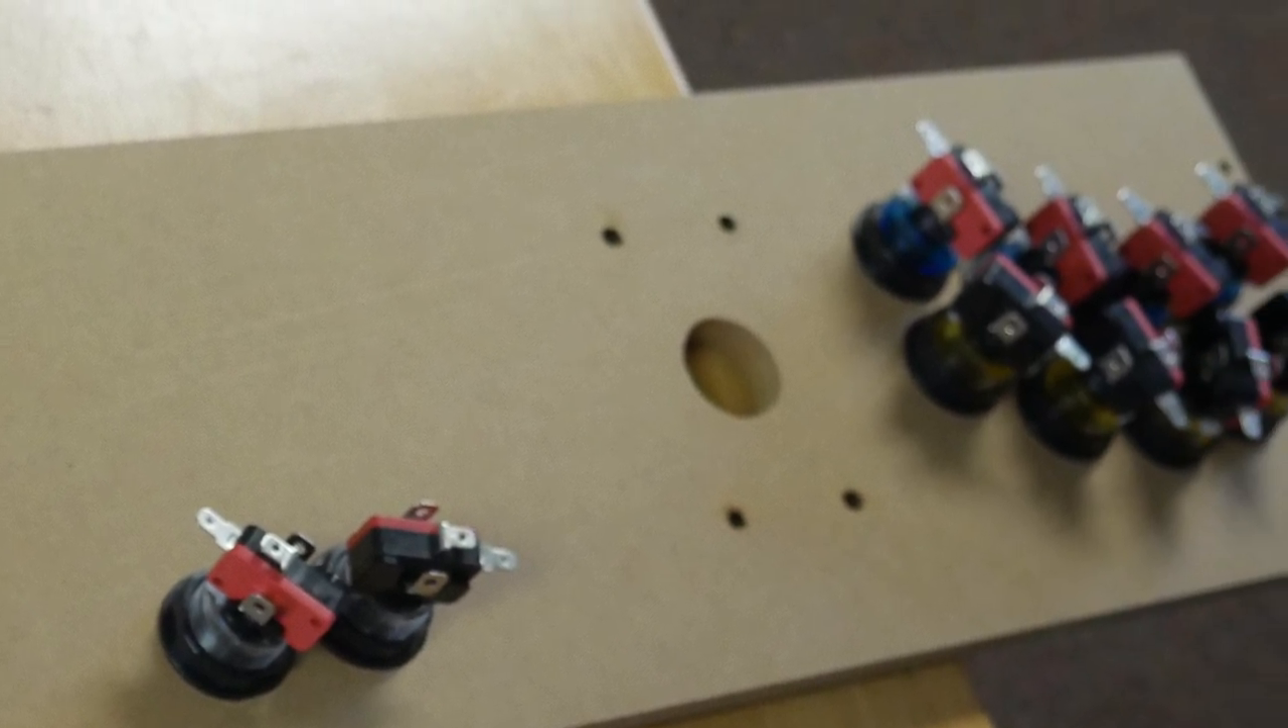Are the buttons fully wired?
No.